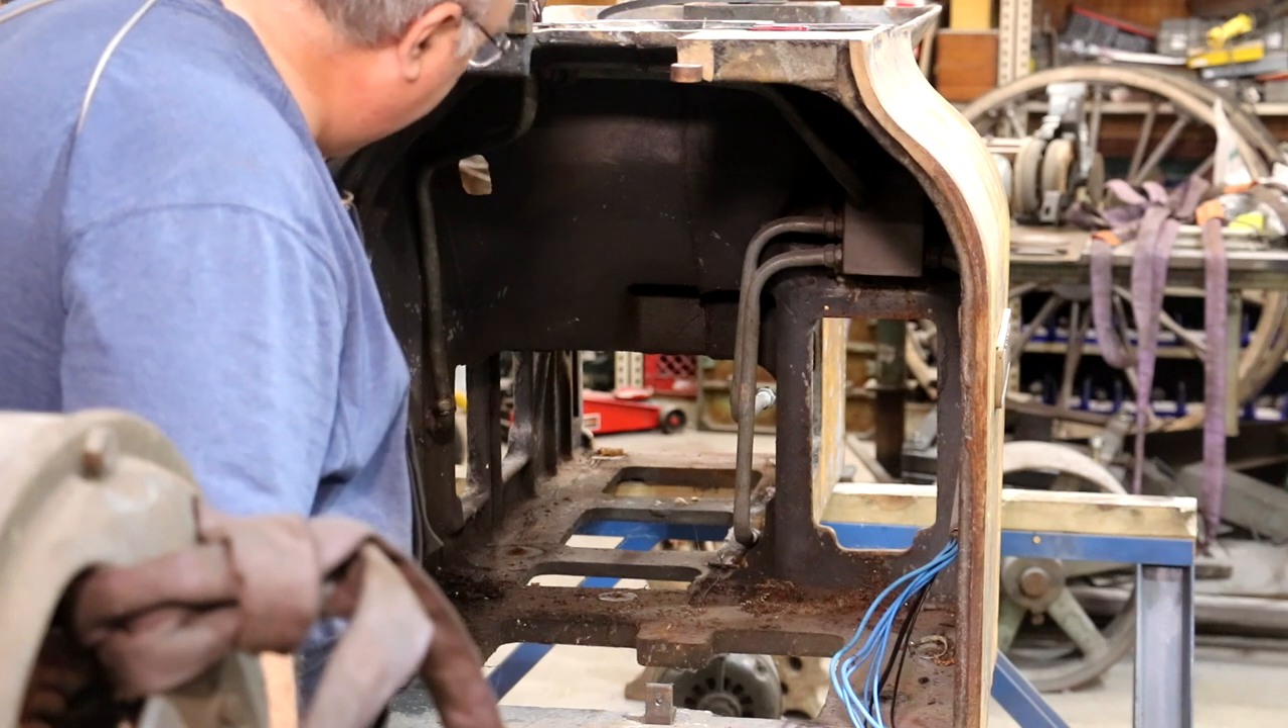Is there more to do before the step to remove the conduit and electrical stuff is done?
Yes.